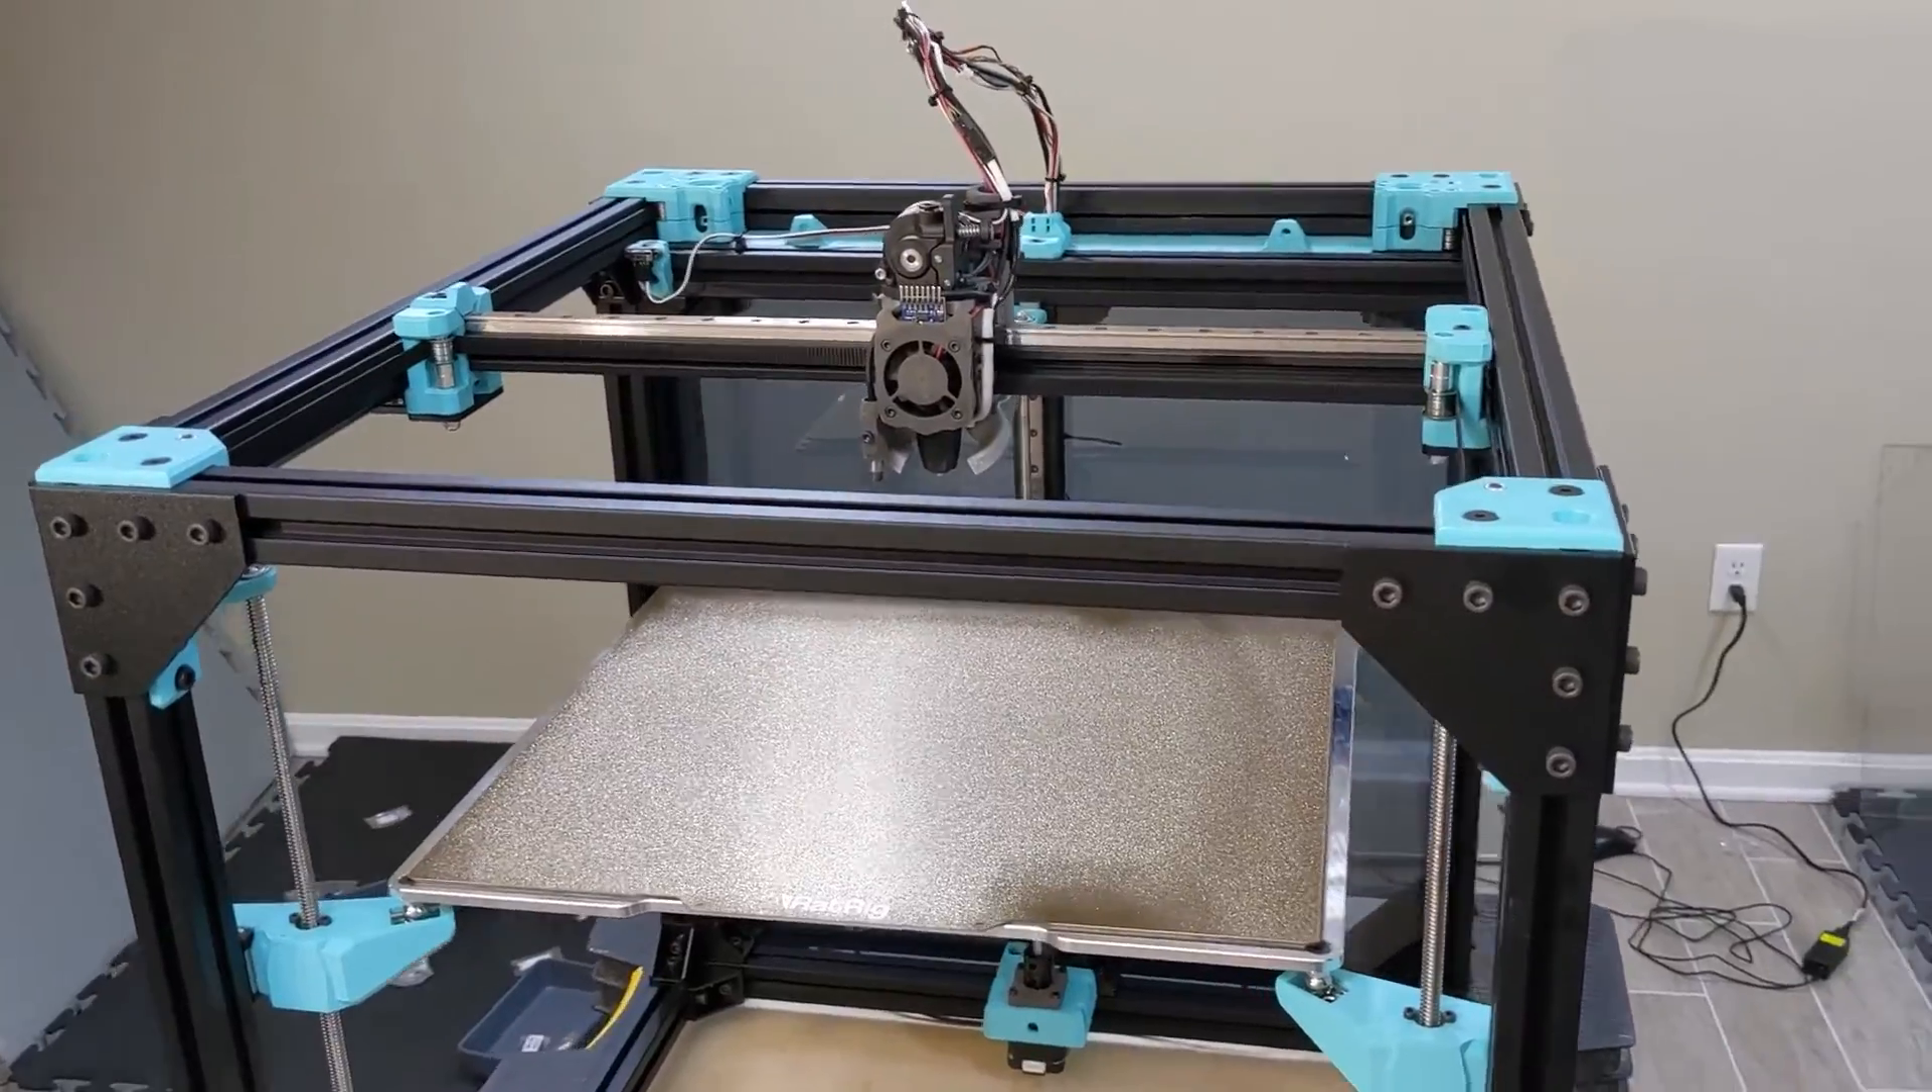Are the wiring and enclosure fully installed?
No.